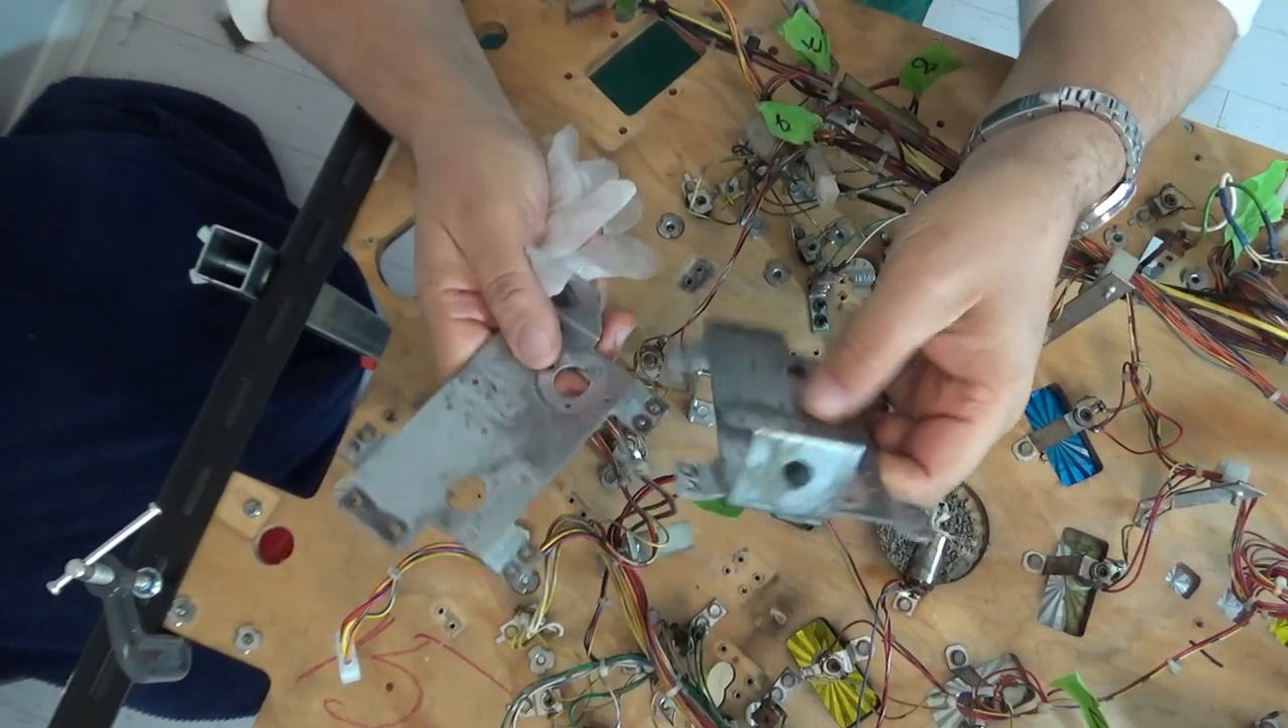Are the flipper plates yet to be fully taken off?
No.